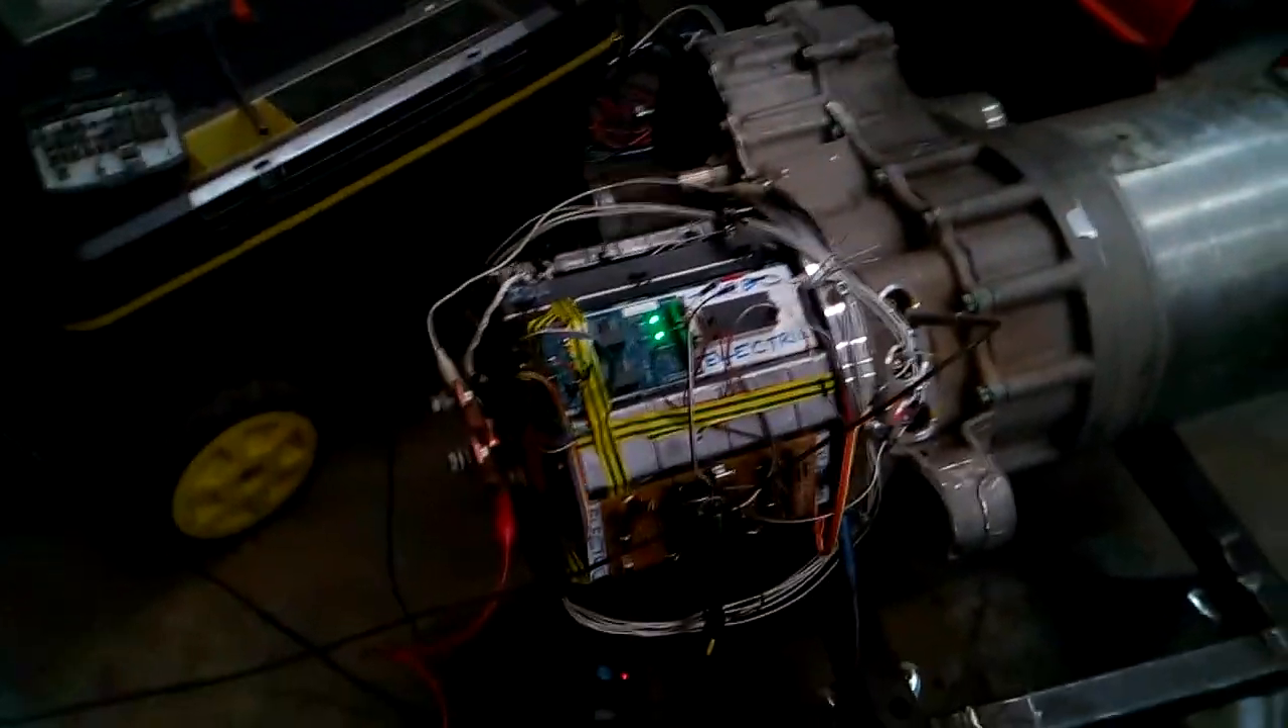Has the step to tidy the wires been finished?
No.